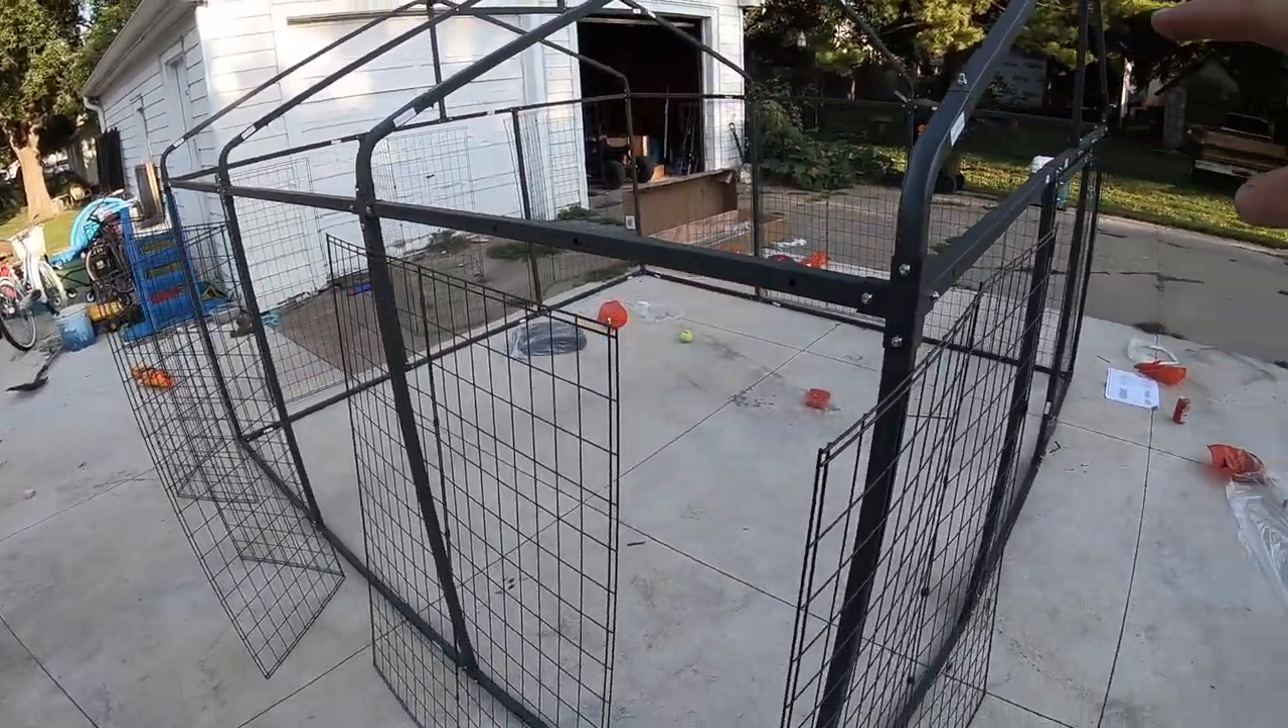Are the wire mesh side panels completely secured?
No.